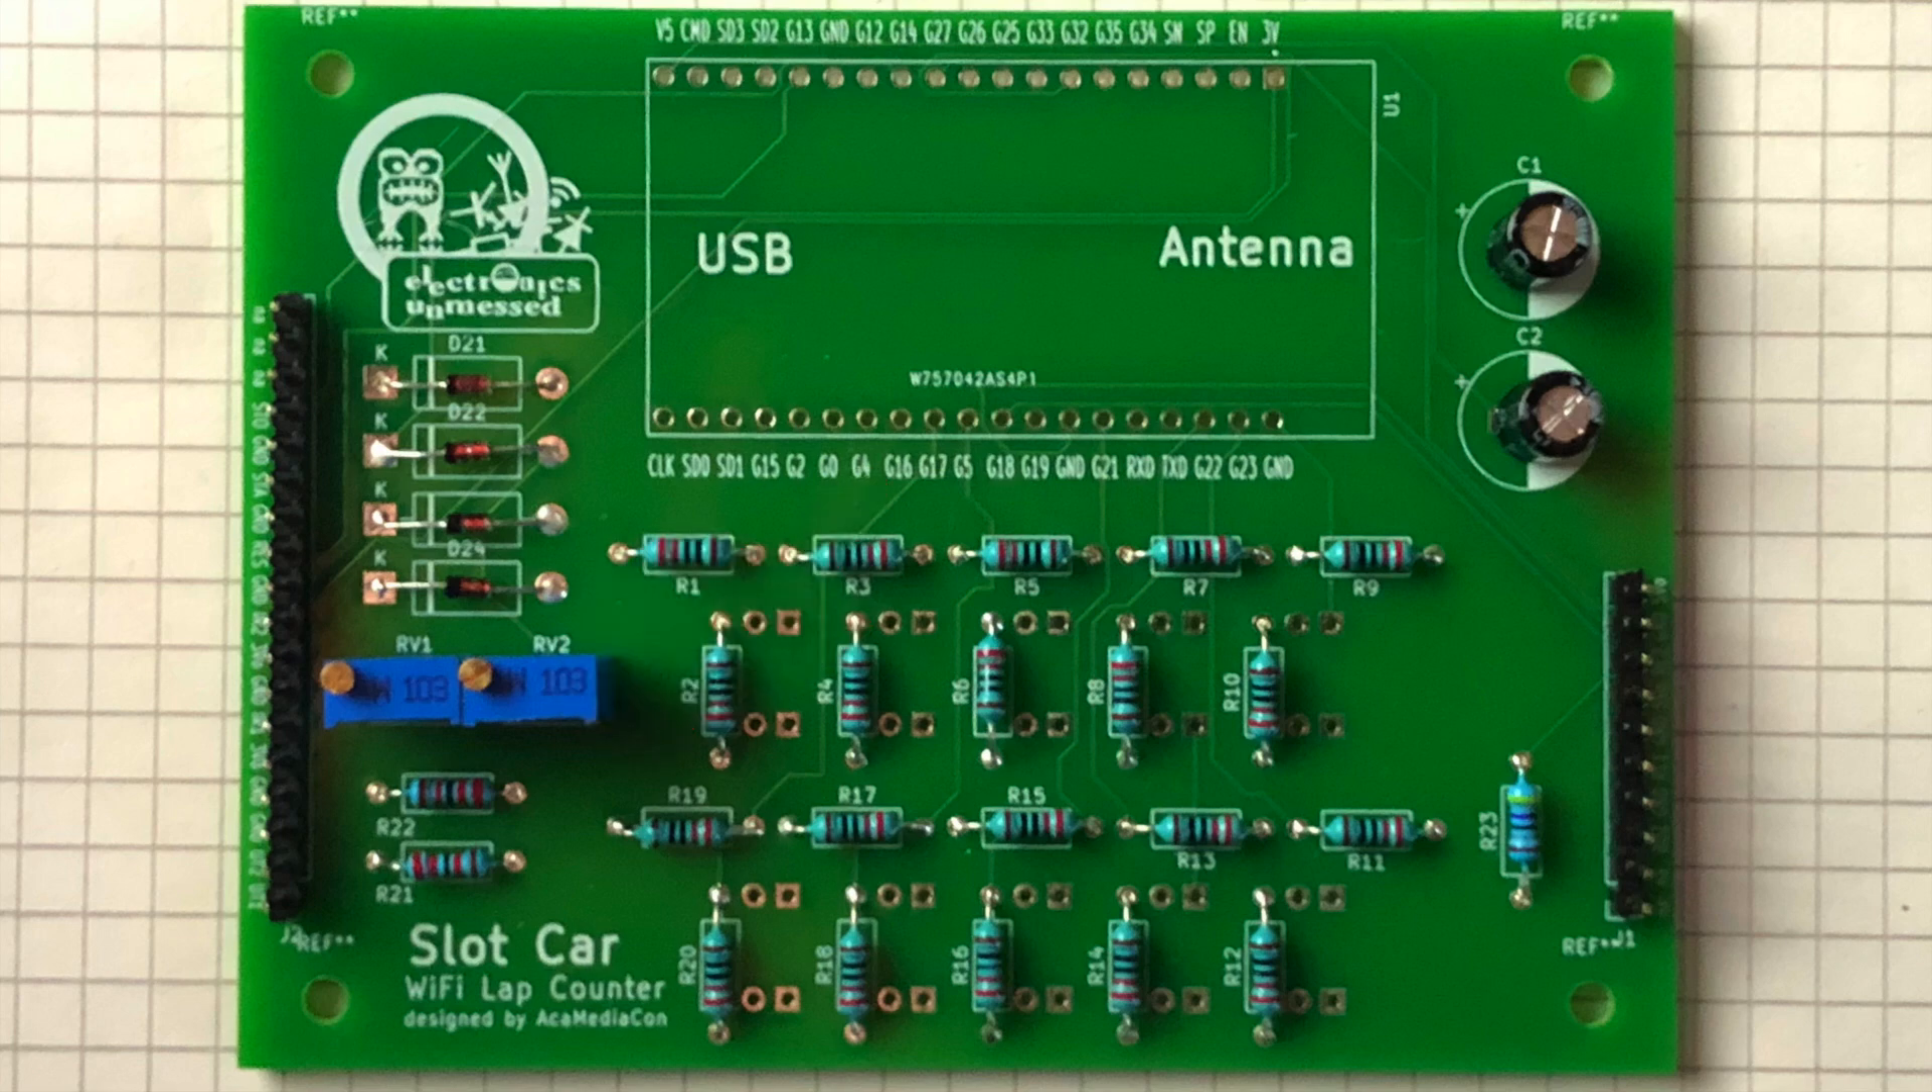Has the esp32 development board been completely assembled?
No.